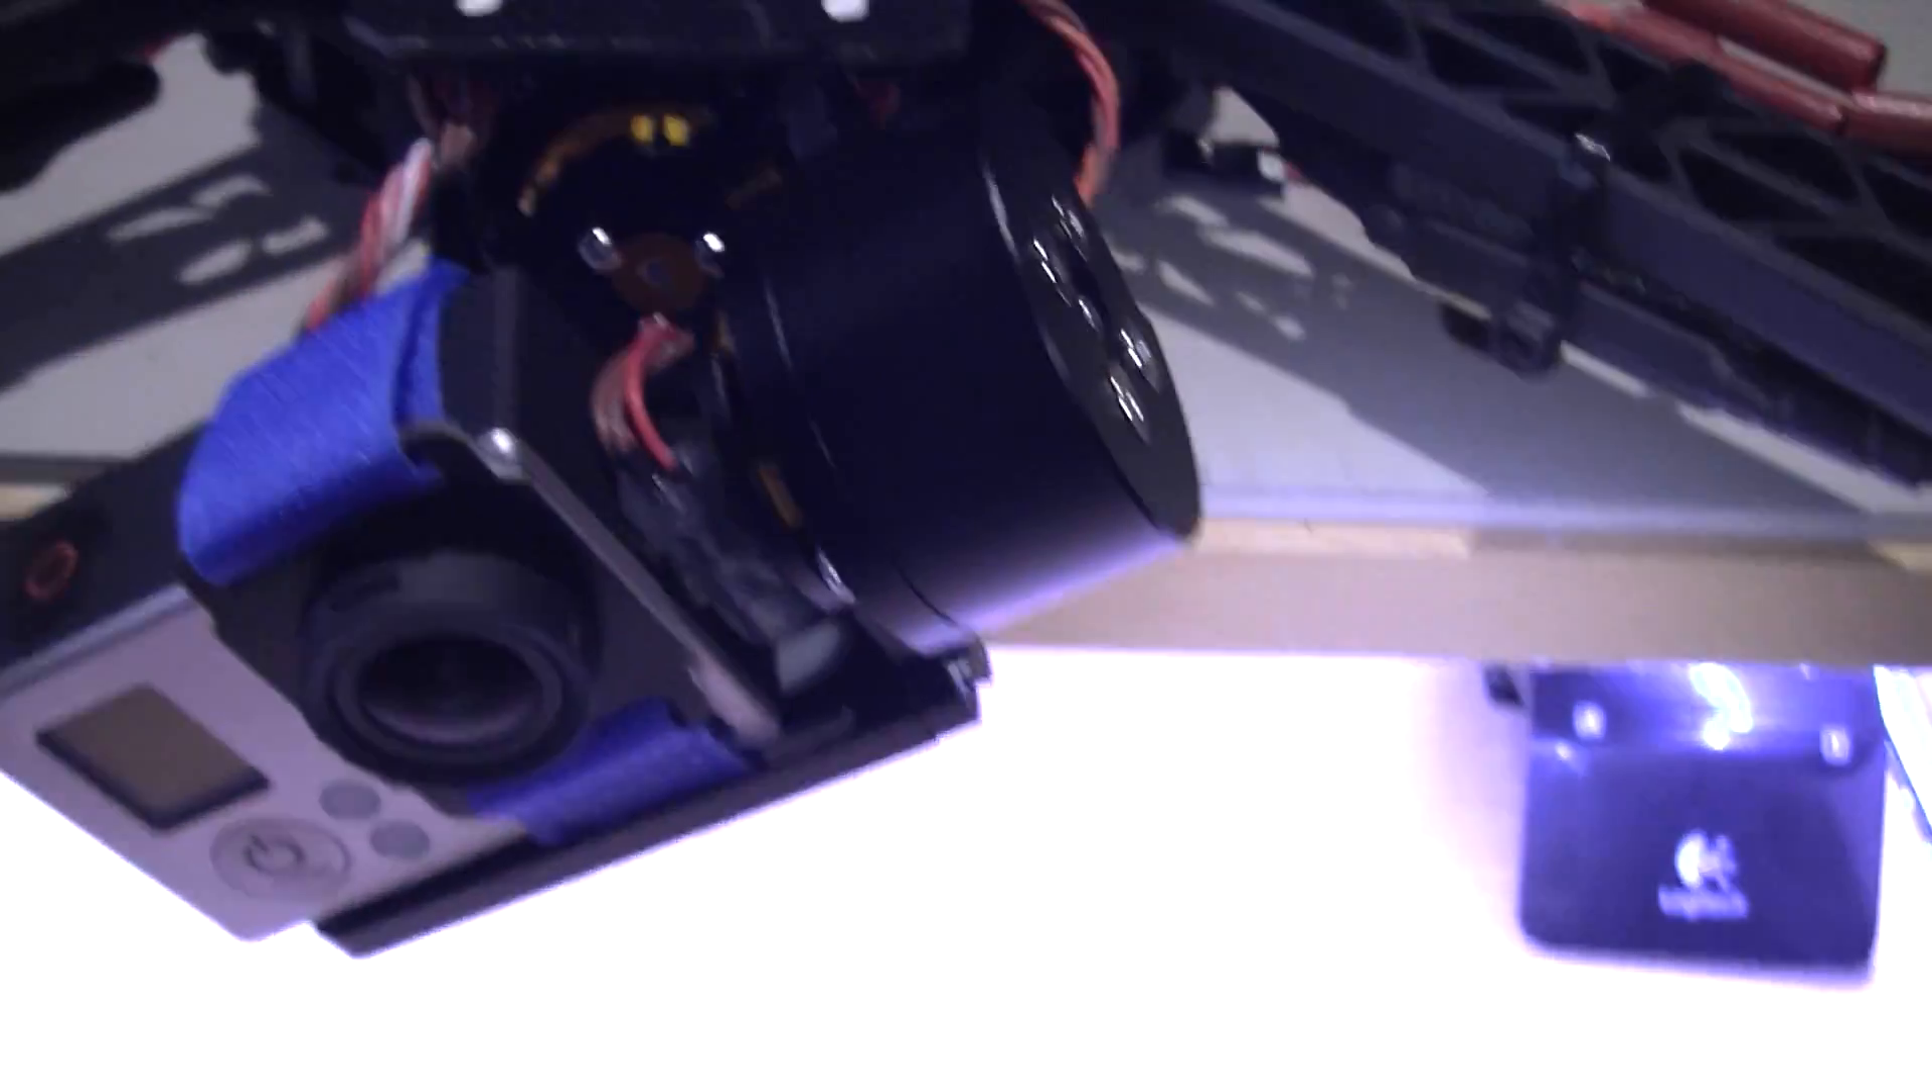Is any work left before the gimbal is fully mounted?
No.